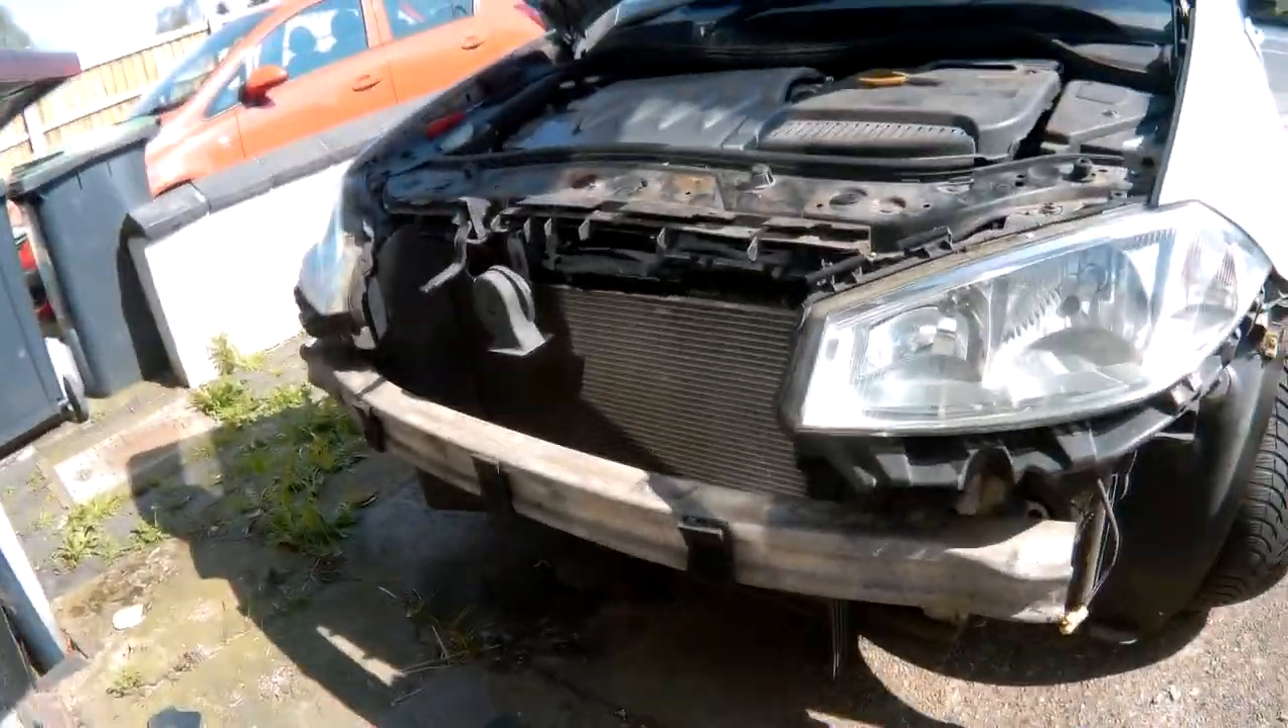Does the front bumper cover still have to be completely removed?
No.